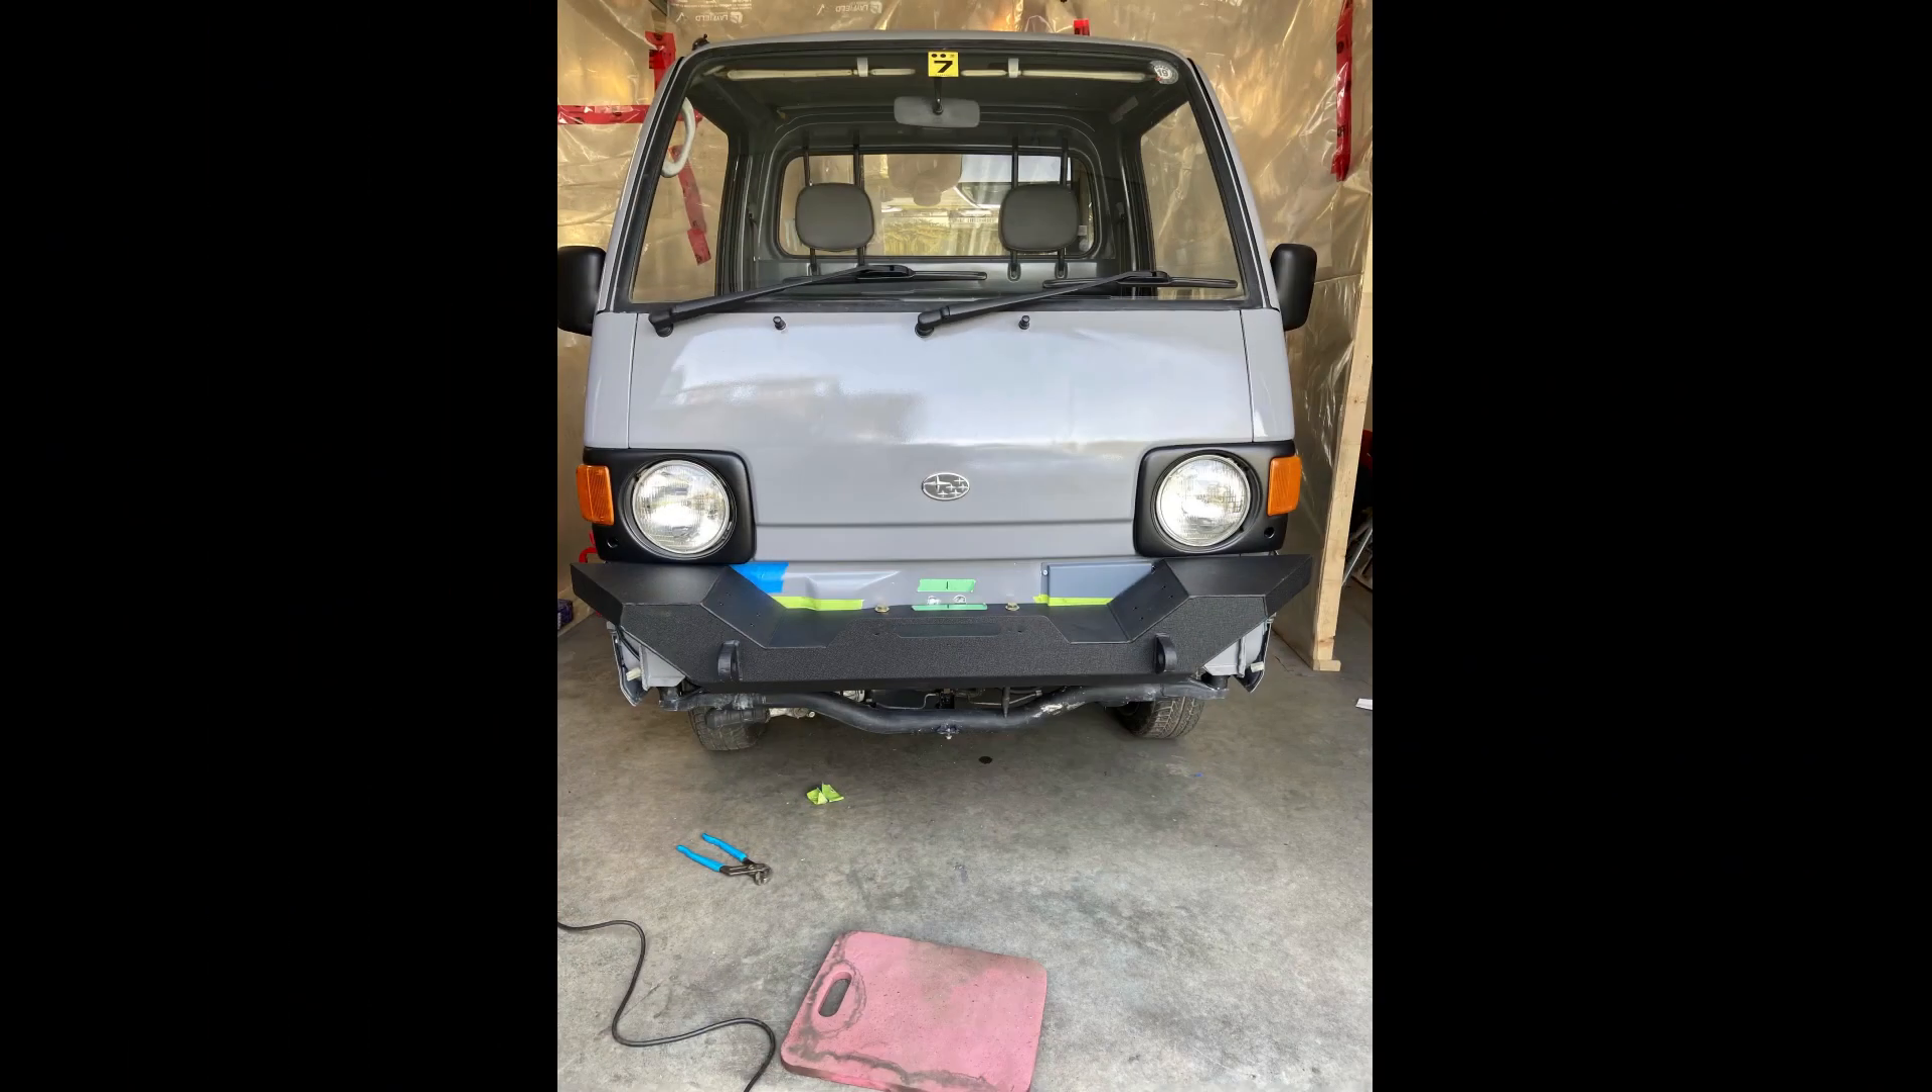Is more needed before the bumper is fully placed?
No.